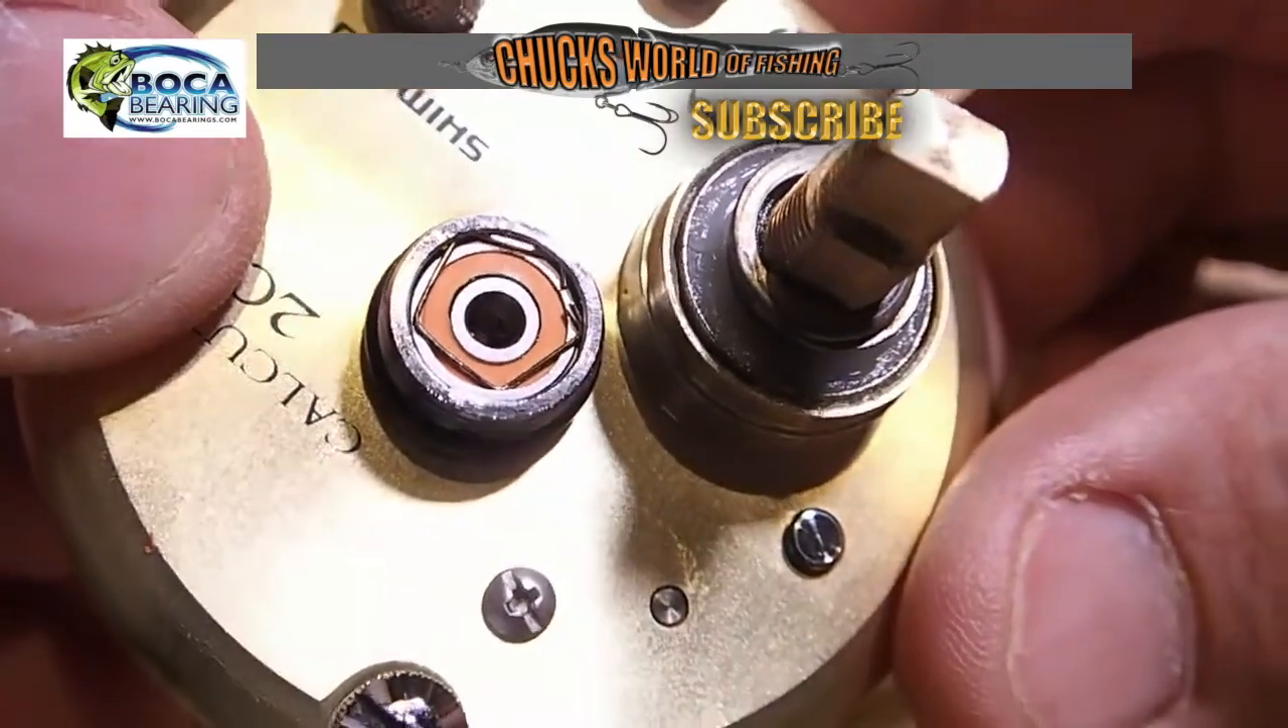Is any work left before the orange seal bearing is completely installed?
No.